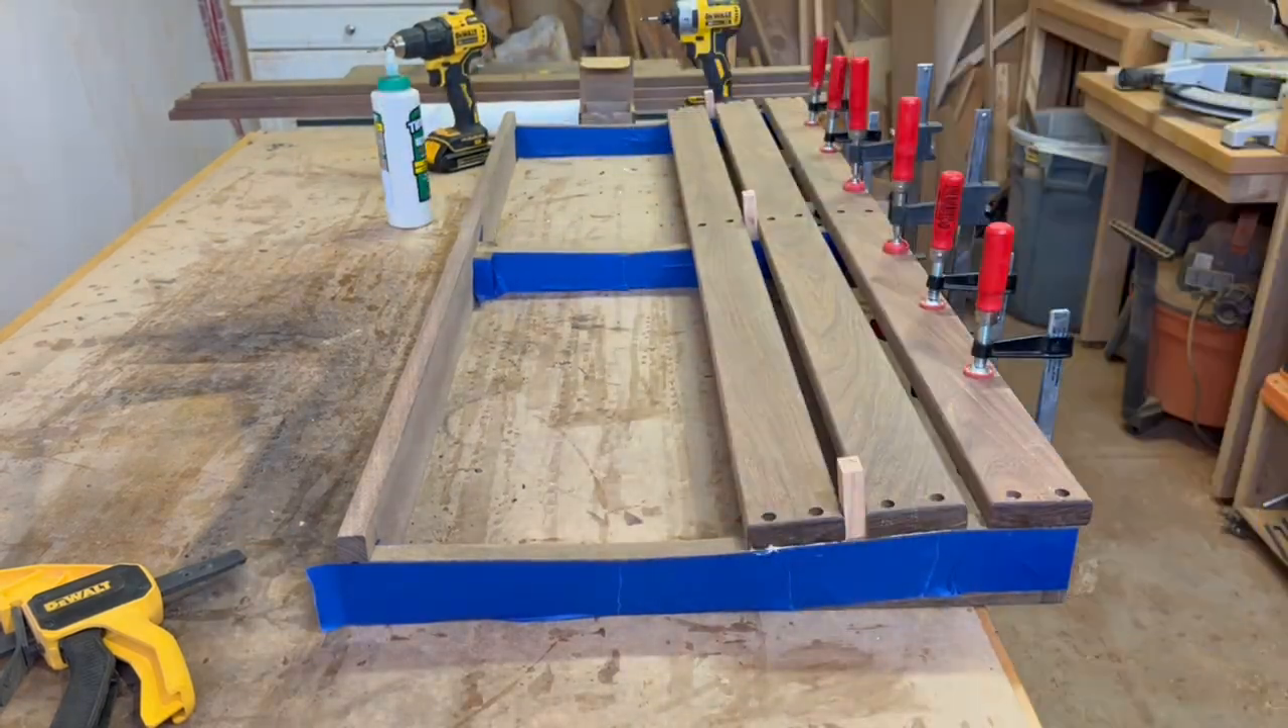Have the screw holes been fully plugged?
No.